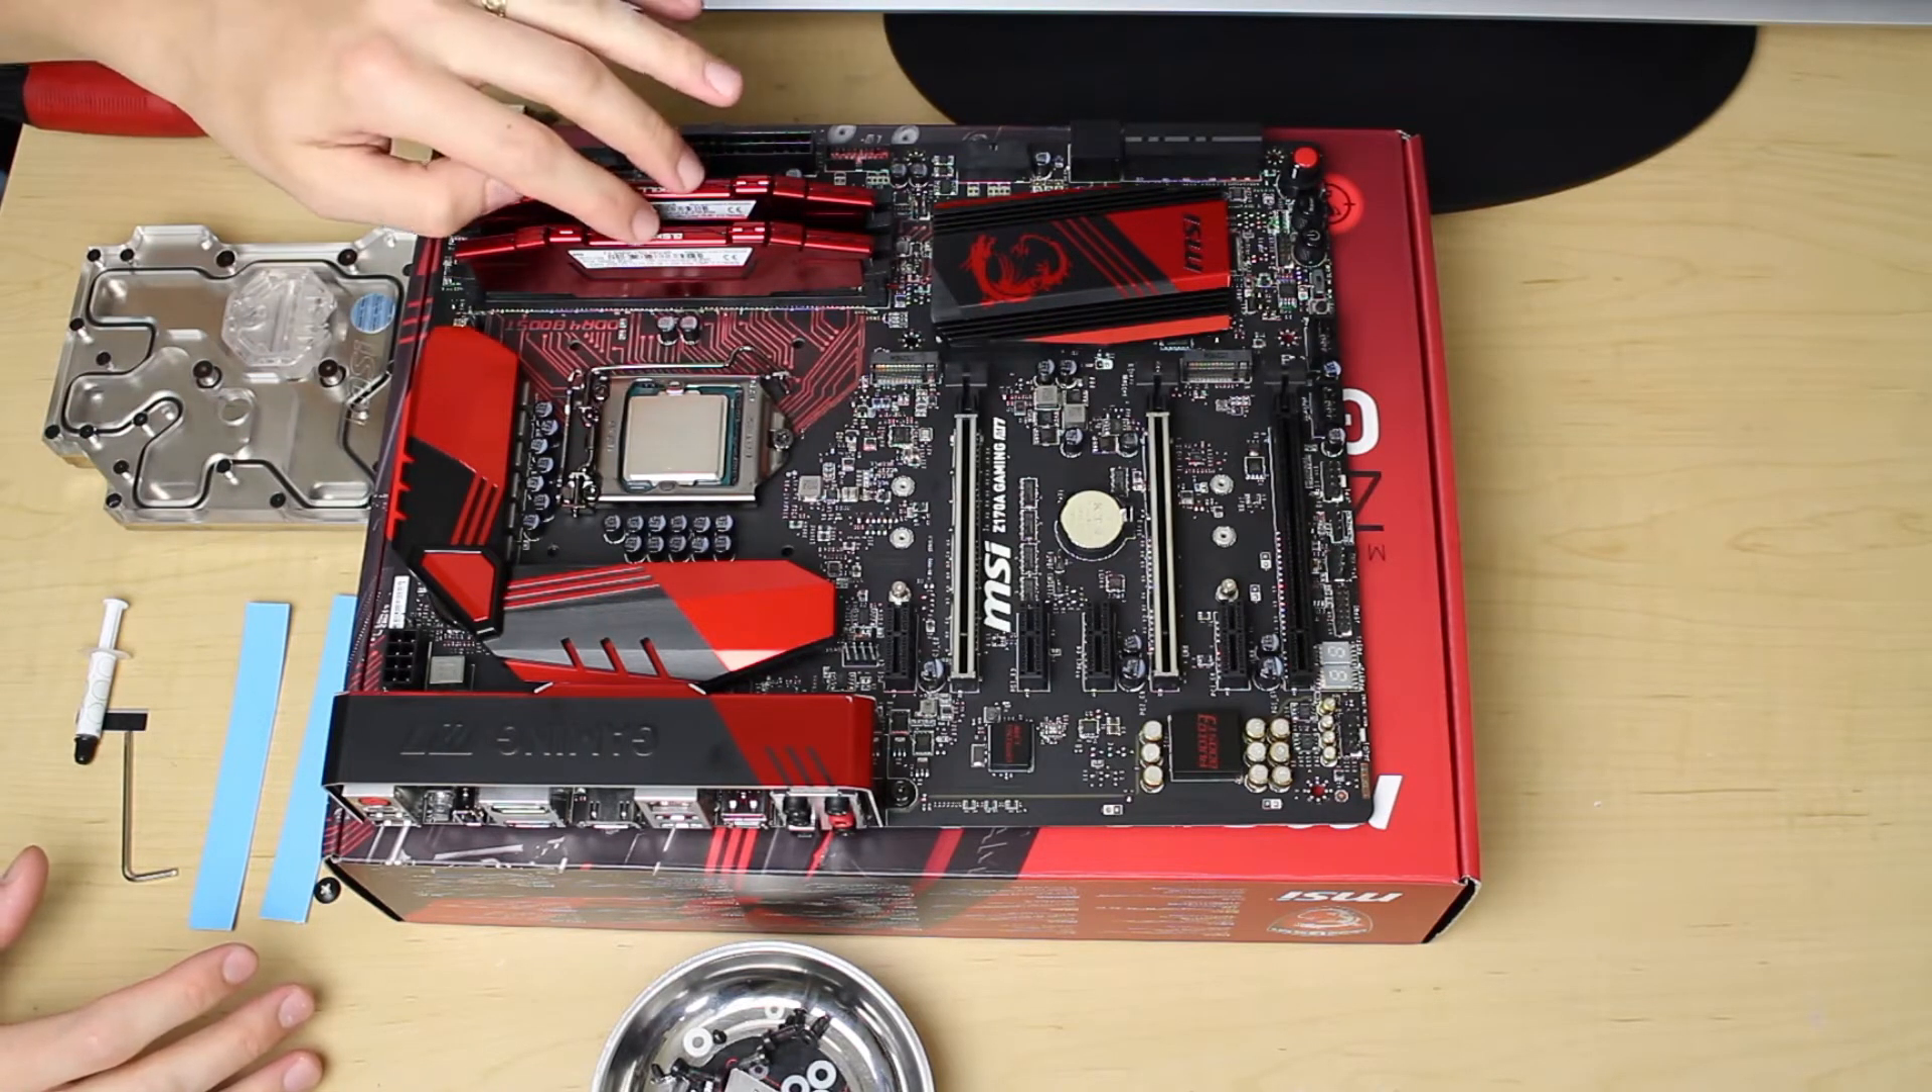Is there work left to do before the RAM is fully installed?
No.